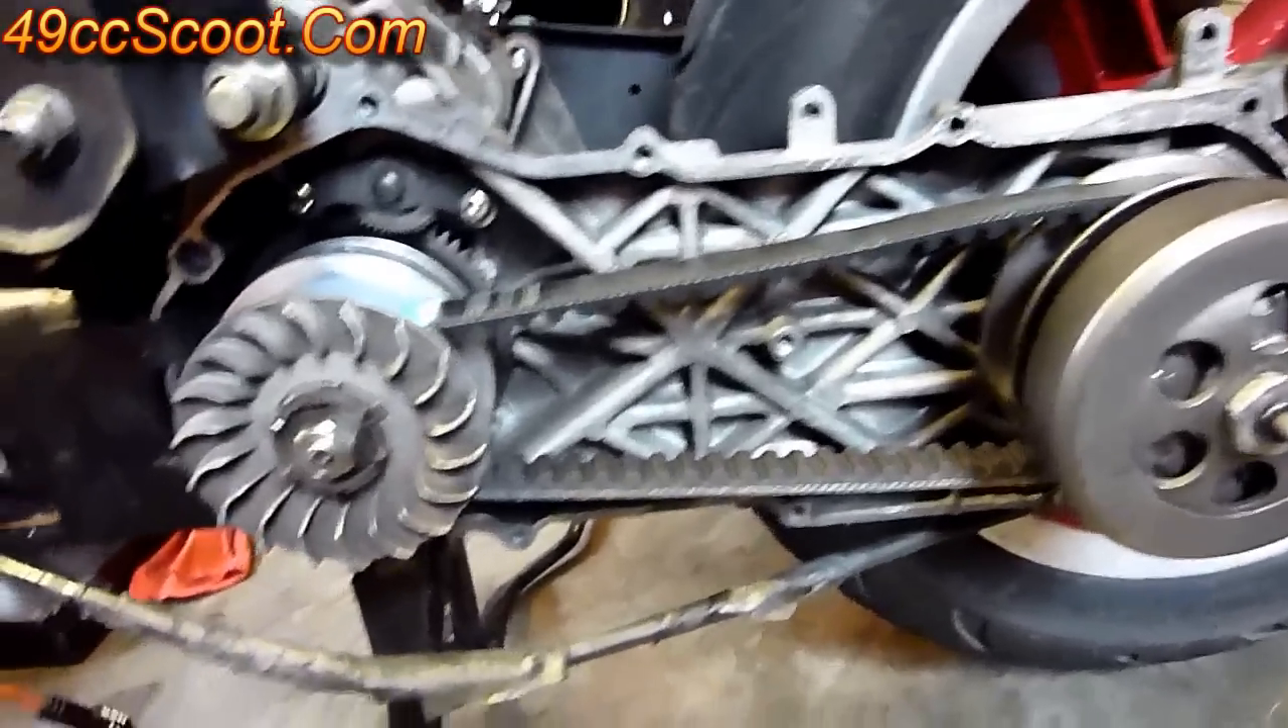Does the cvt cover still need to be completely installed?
Yes.